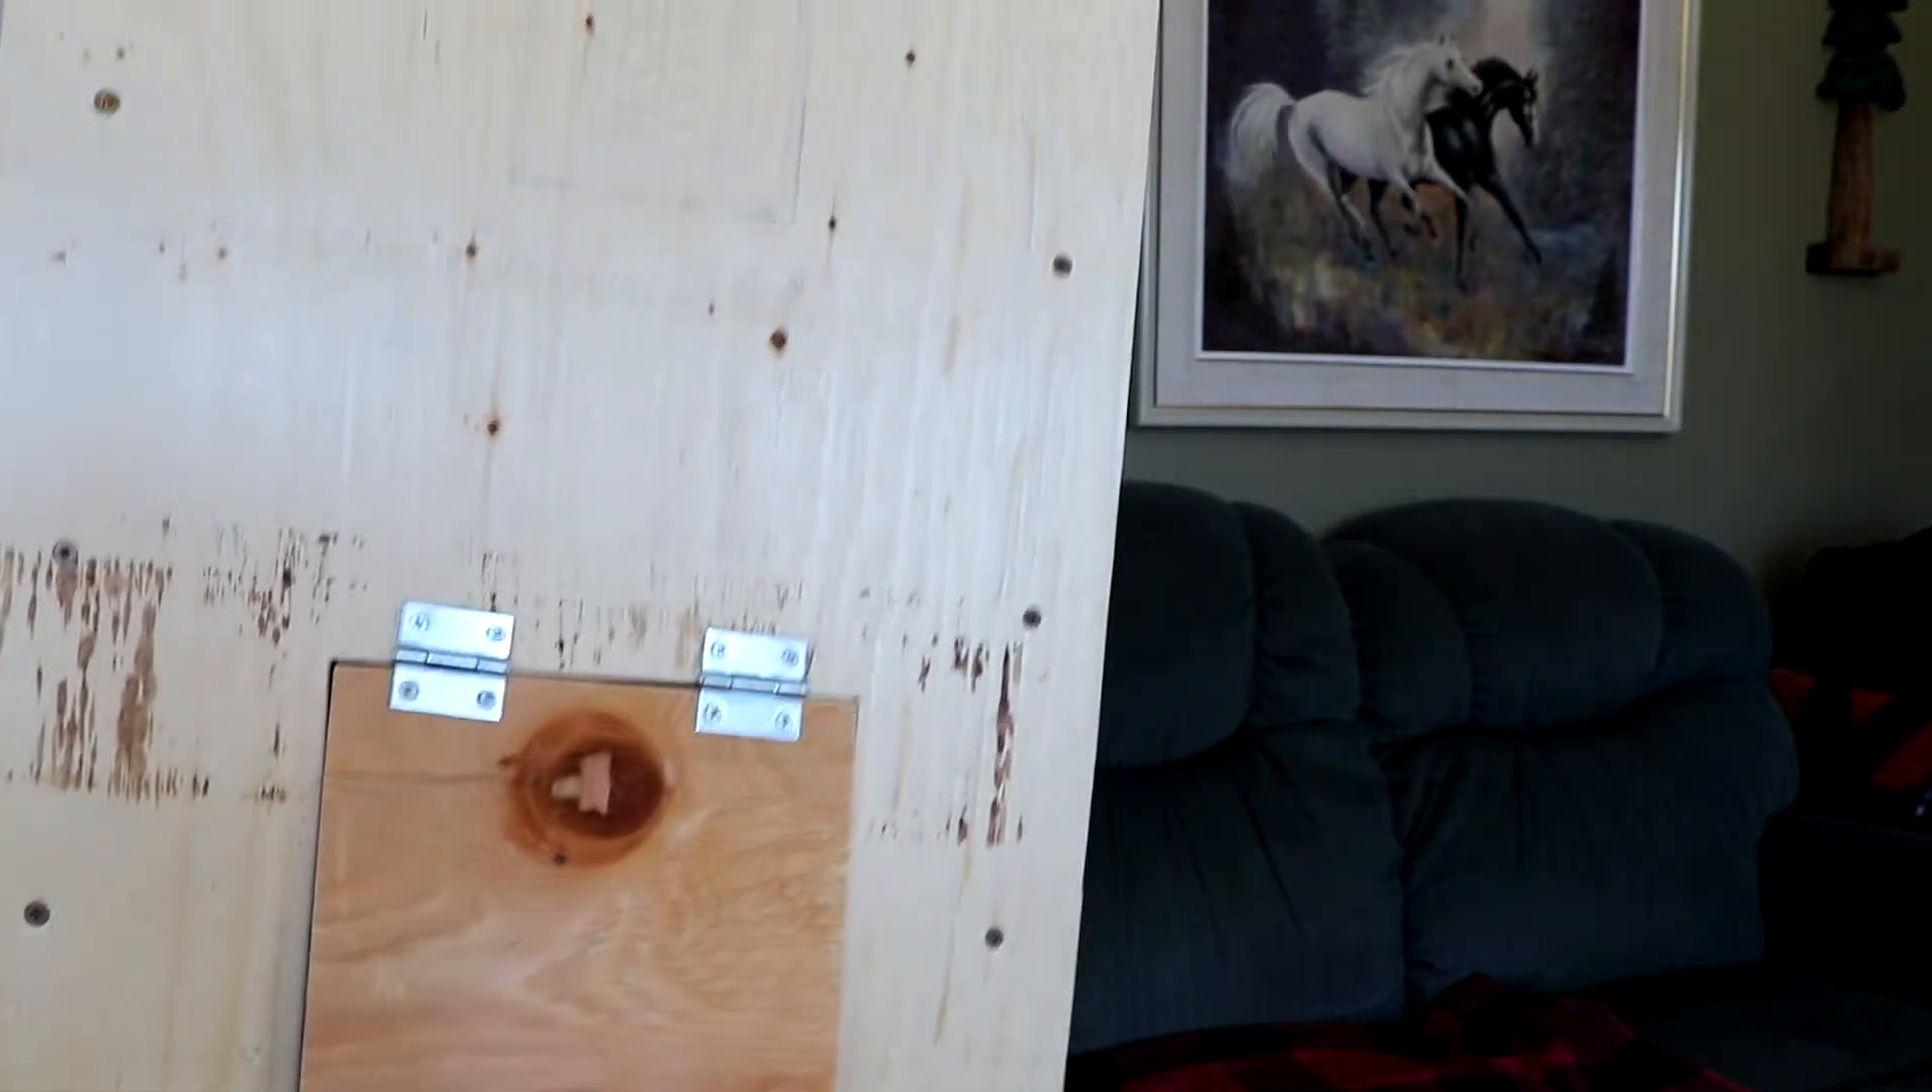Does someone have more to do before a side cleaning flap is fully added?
No.